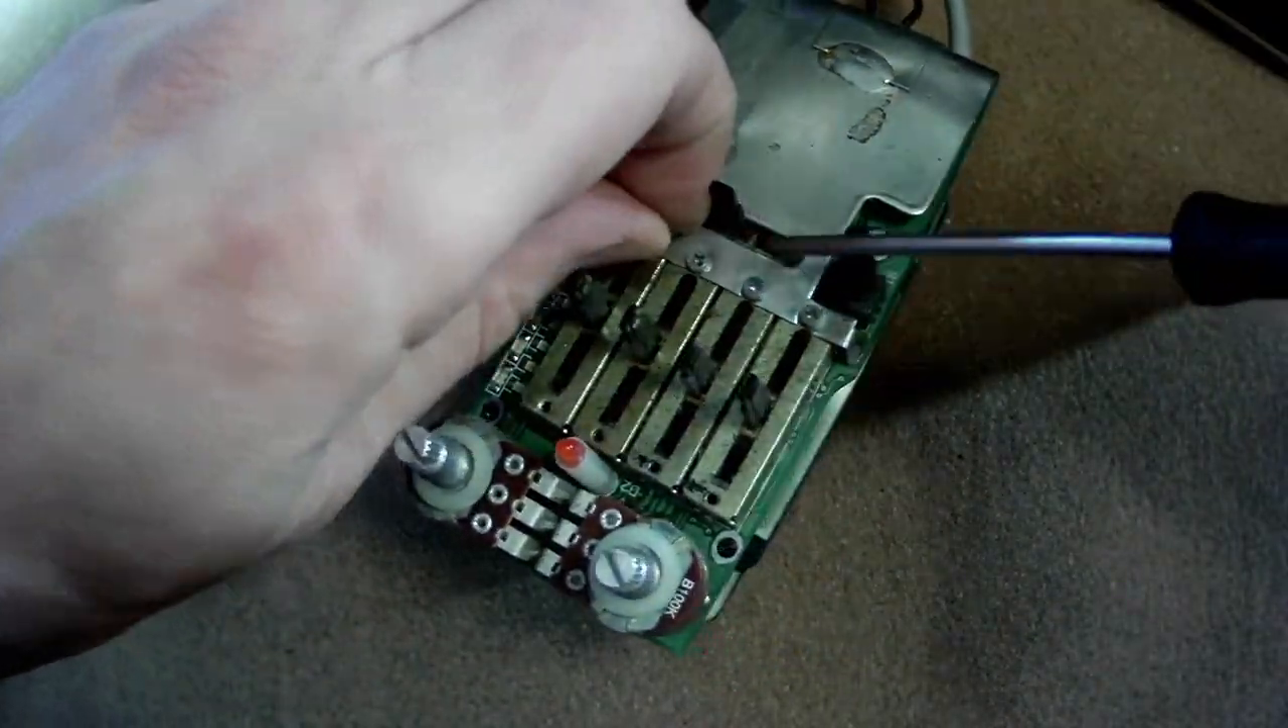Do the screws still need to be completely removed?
Yes.